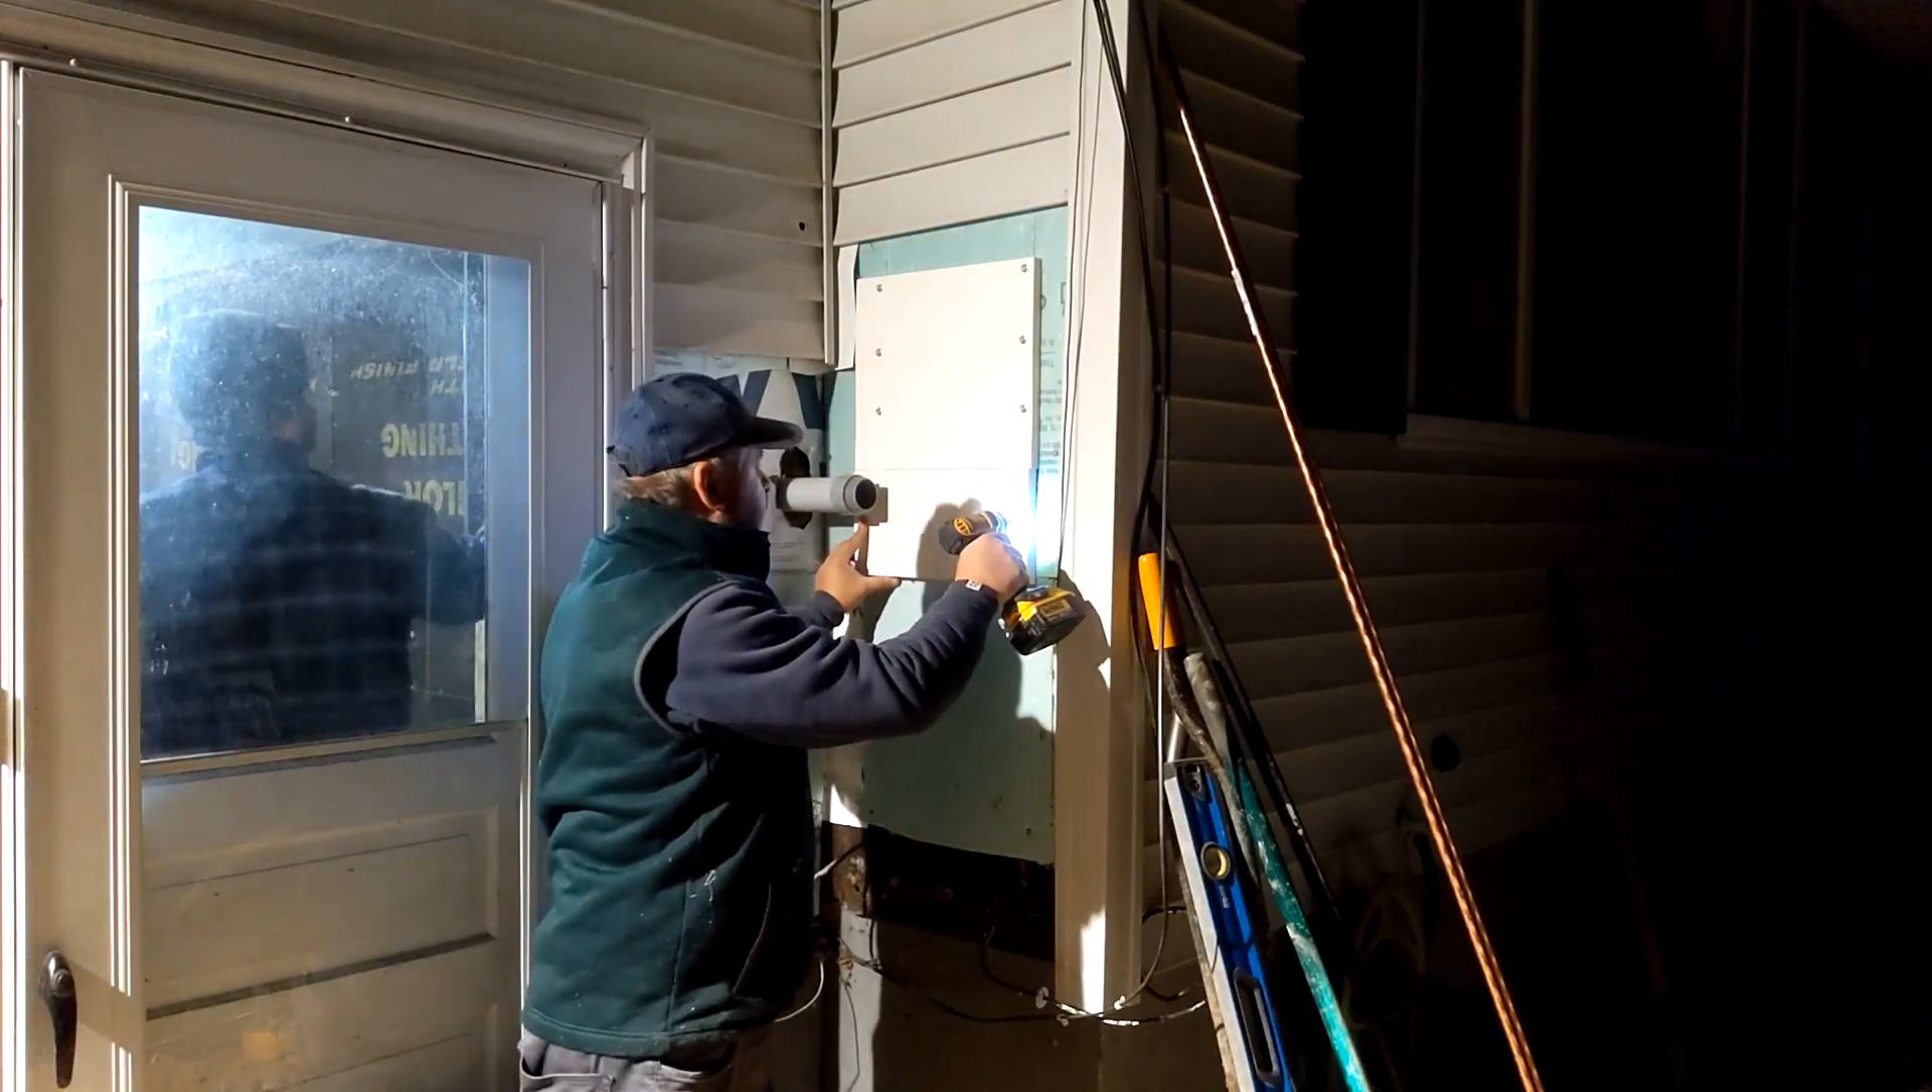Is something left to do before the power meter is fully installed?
Yes.